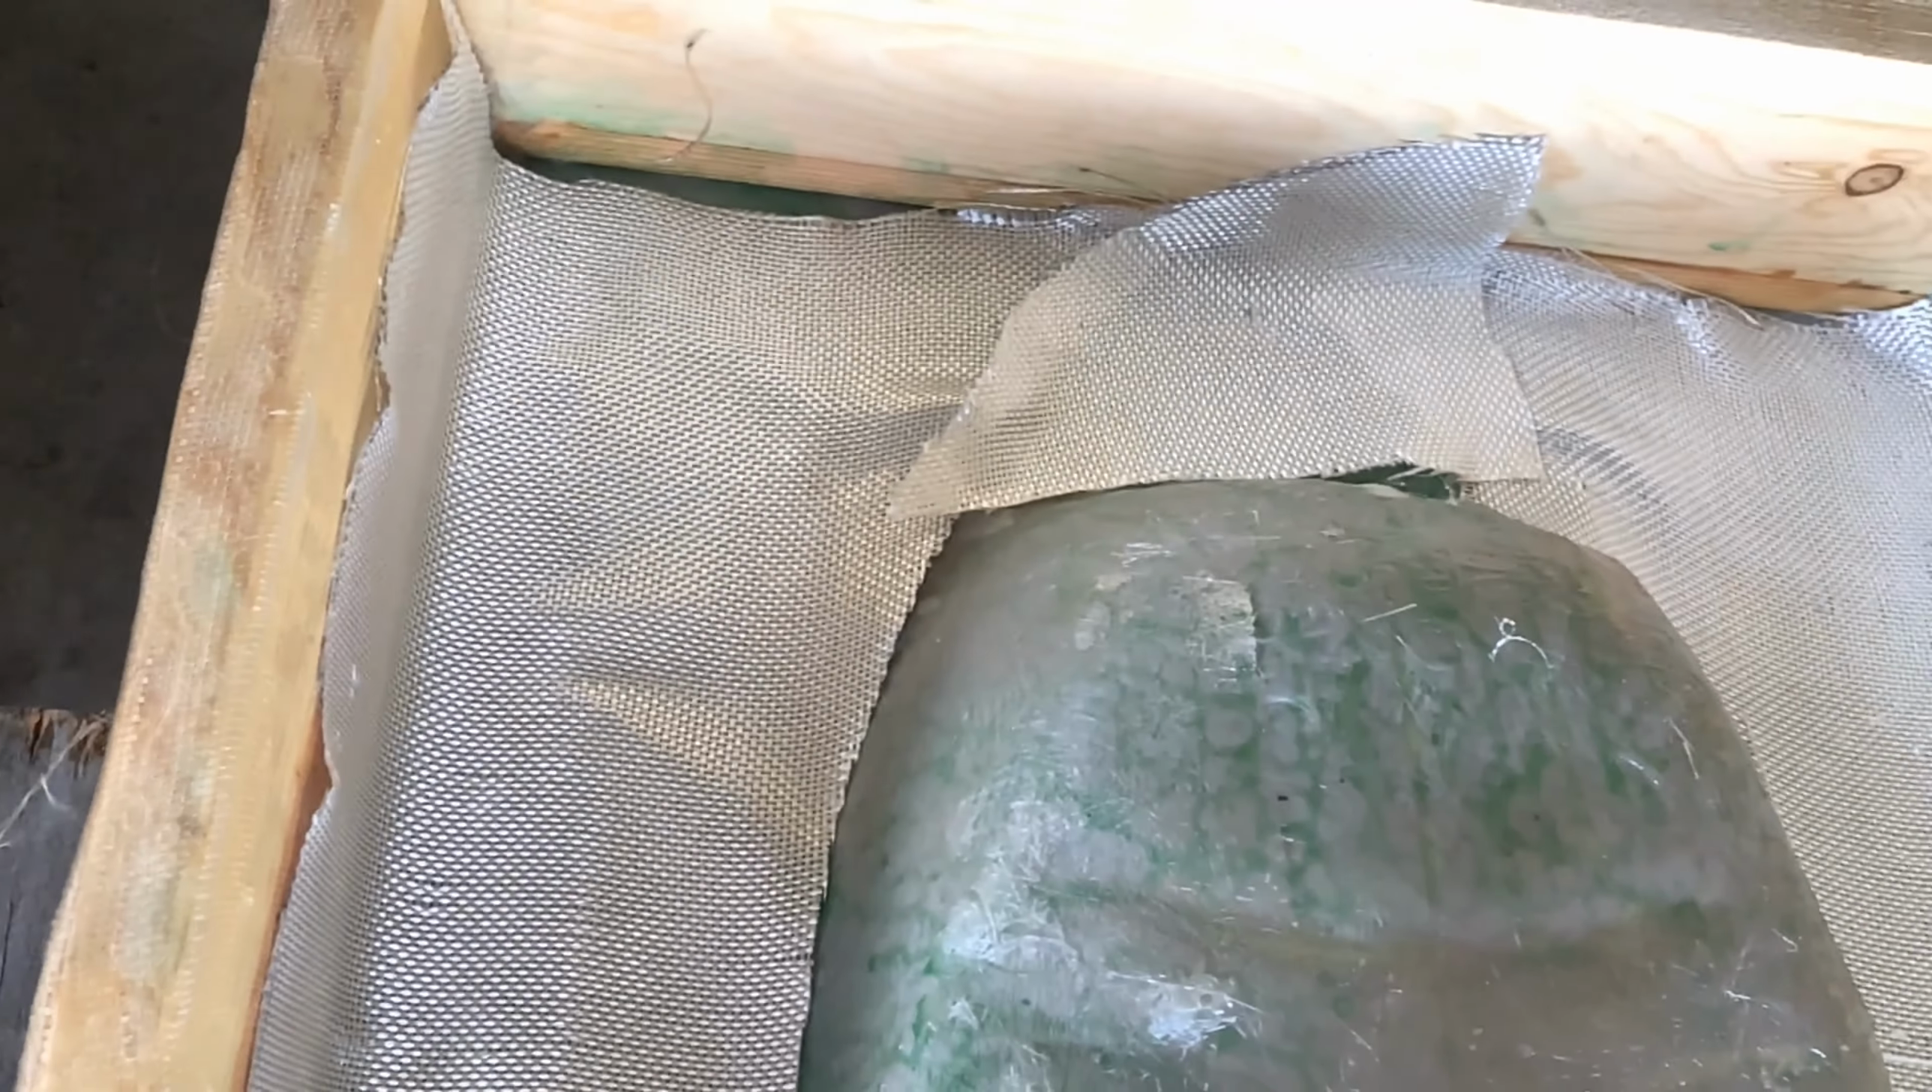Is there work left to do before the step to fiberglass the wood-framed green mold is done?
Yes.